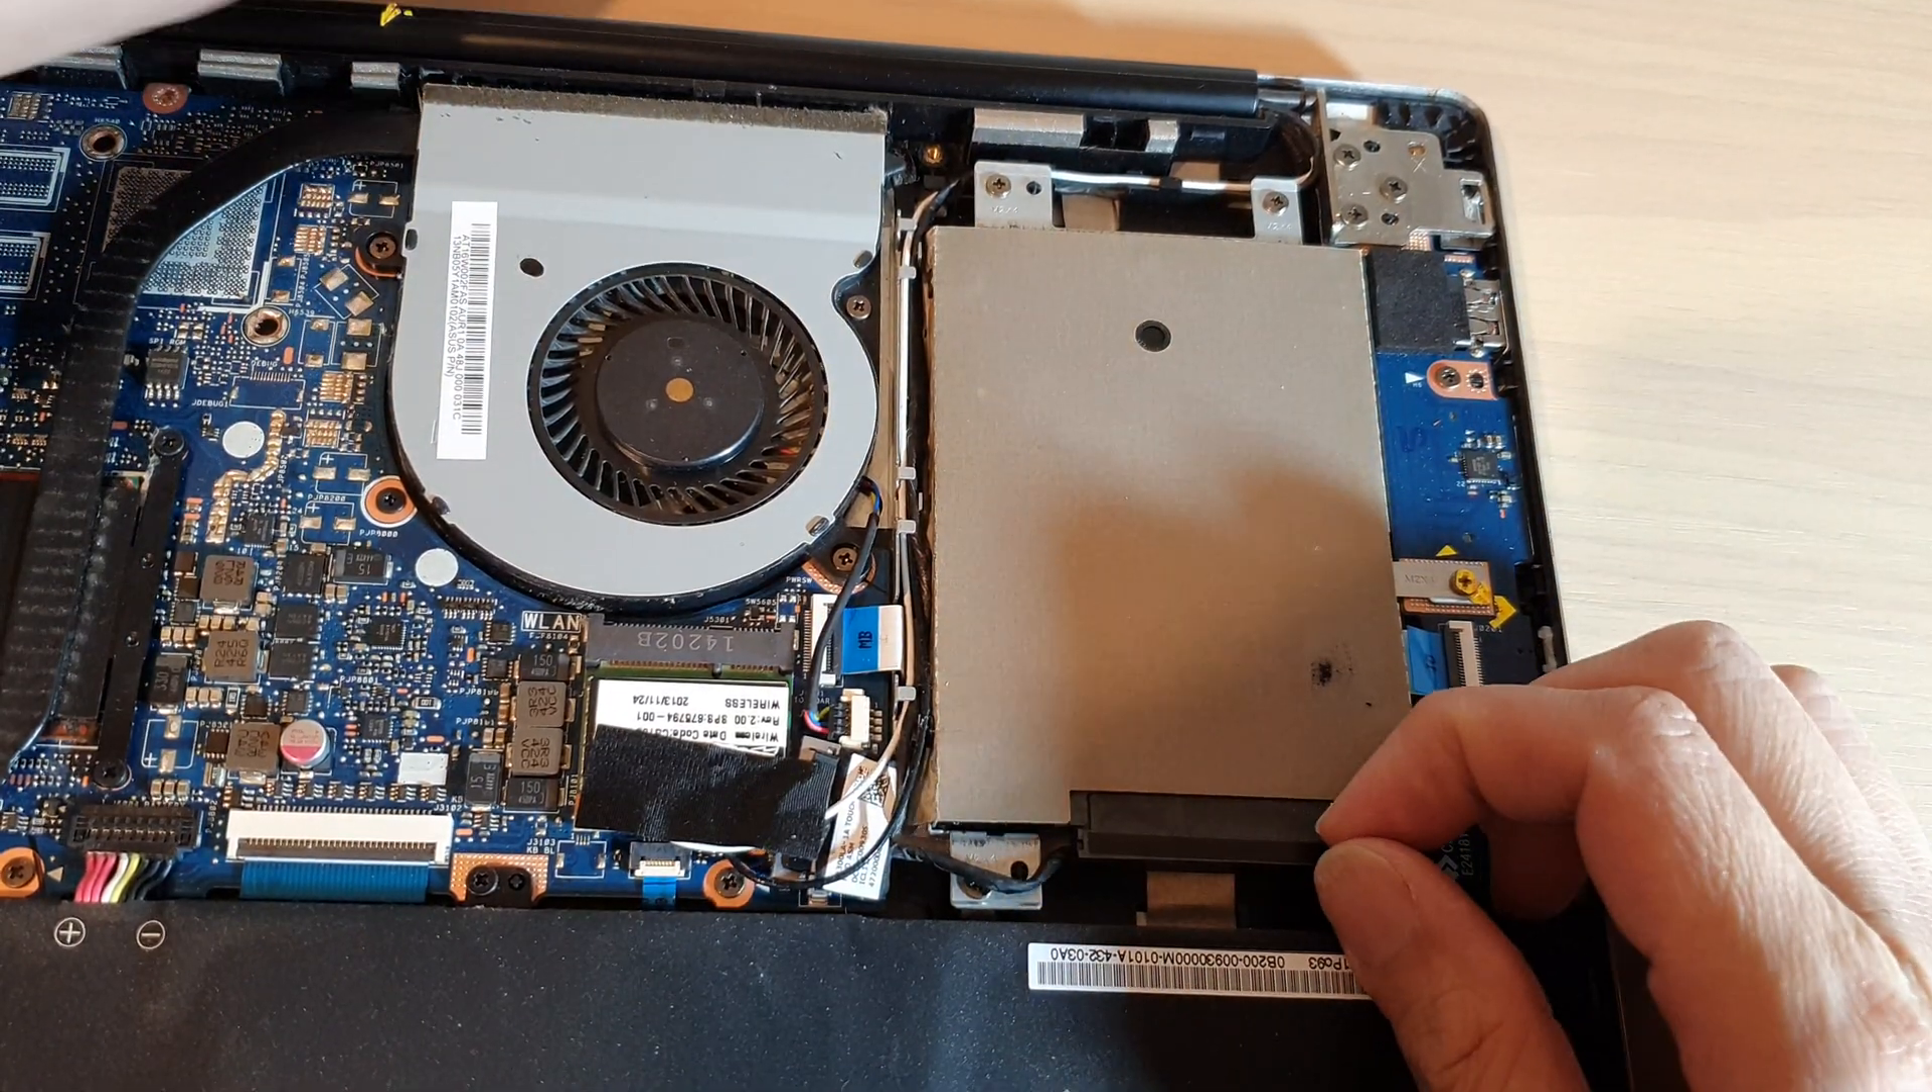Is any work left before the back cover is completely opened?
No.